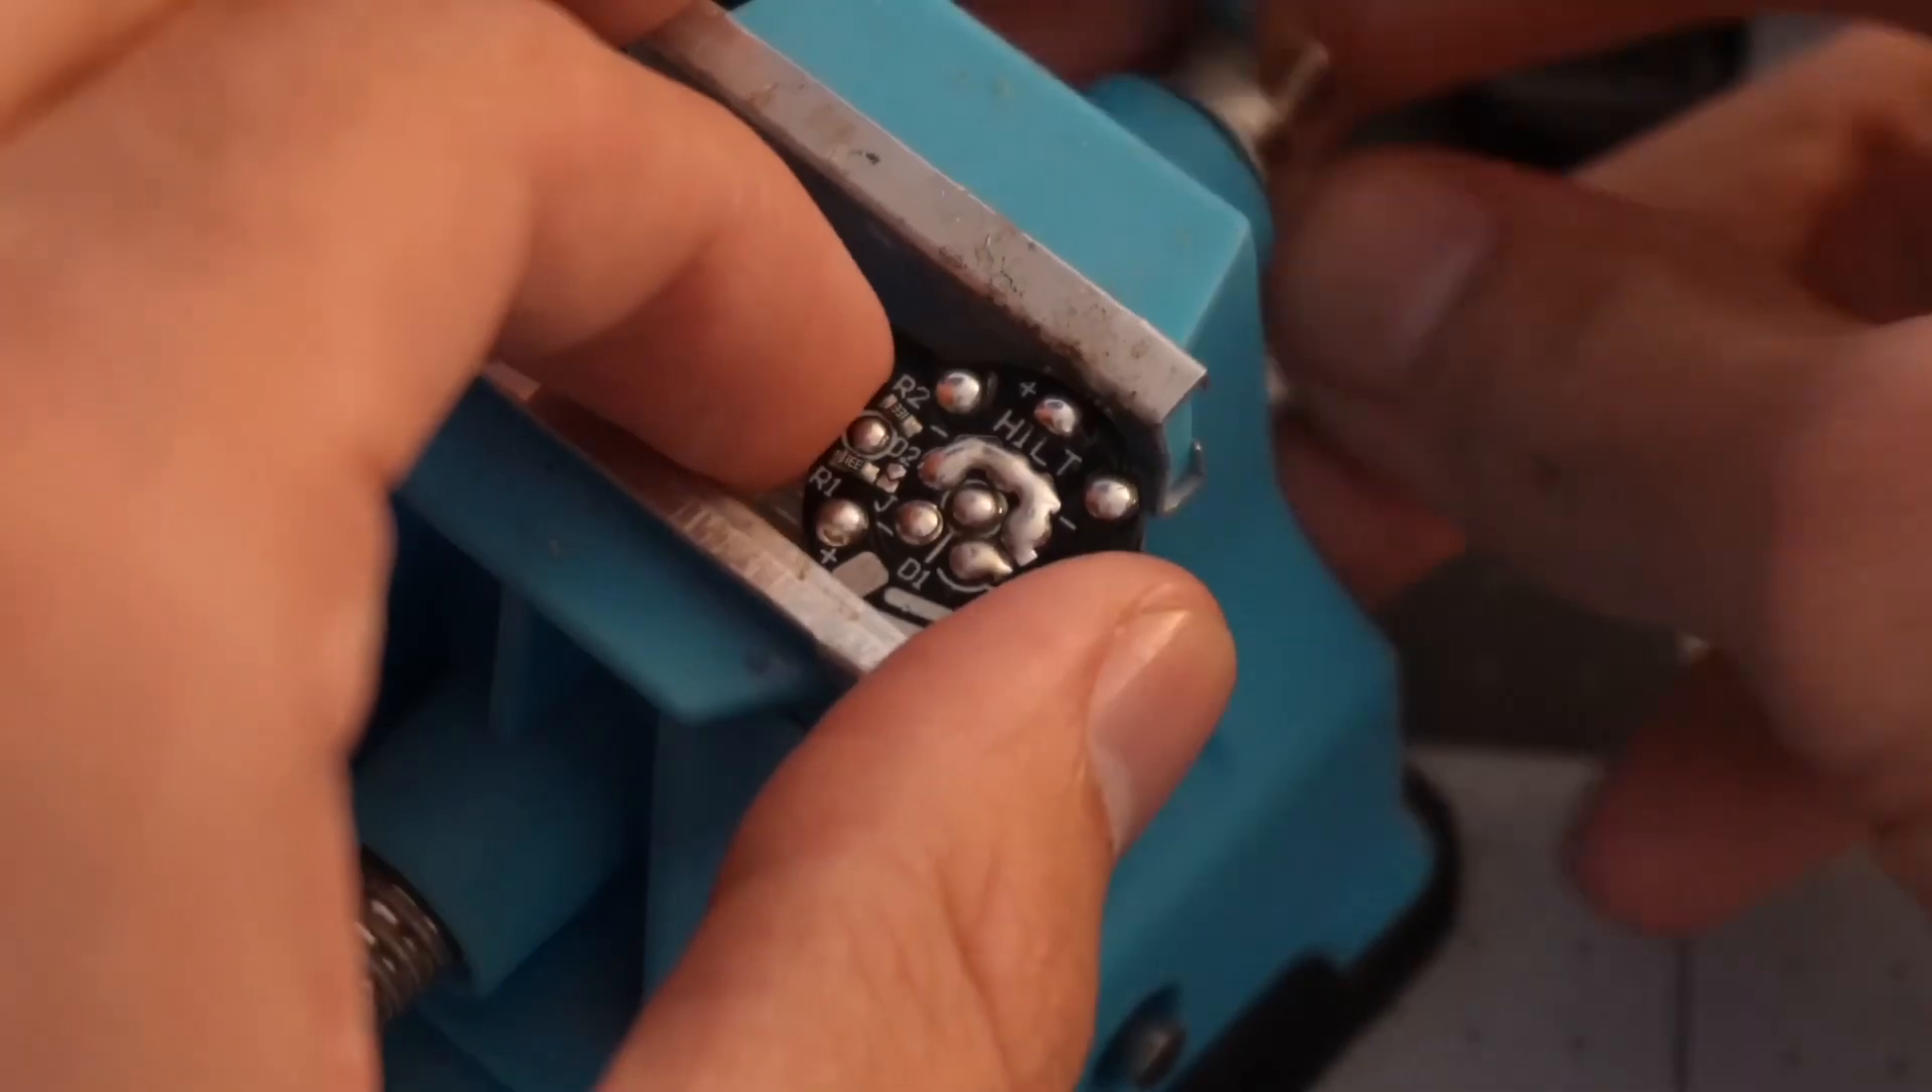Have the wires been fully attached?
No.